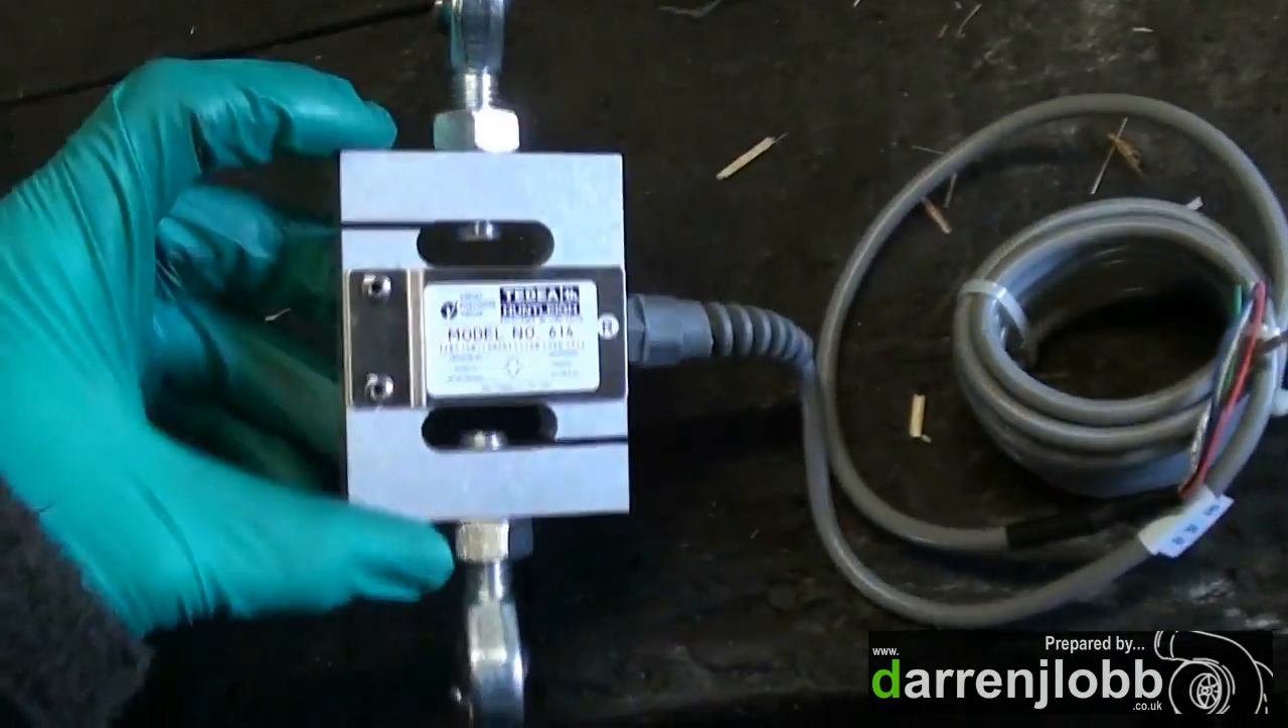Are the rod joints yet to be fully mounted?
No.